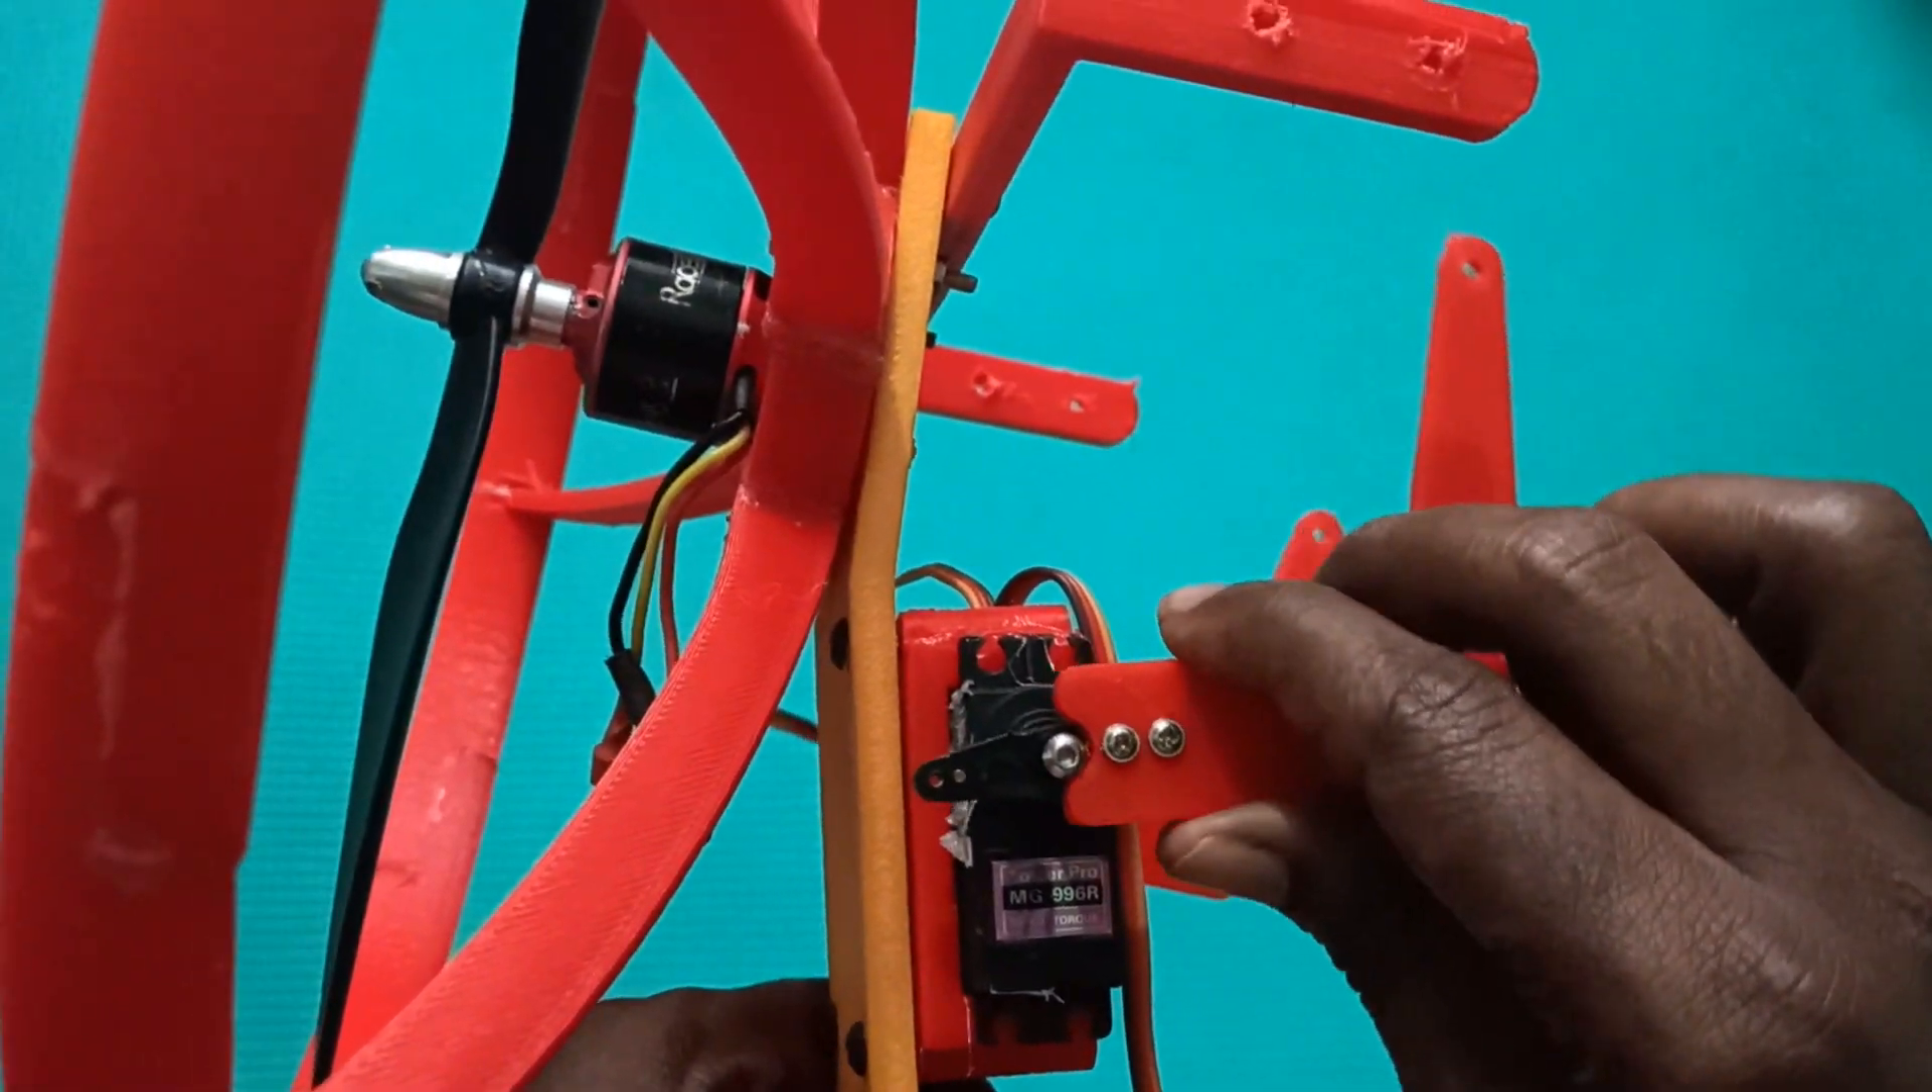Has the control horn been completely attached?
Yes.